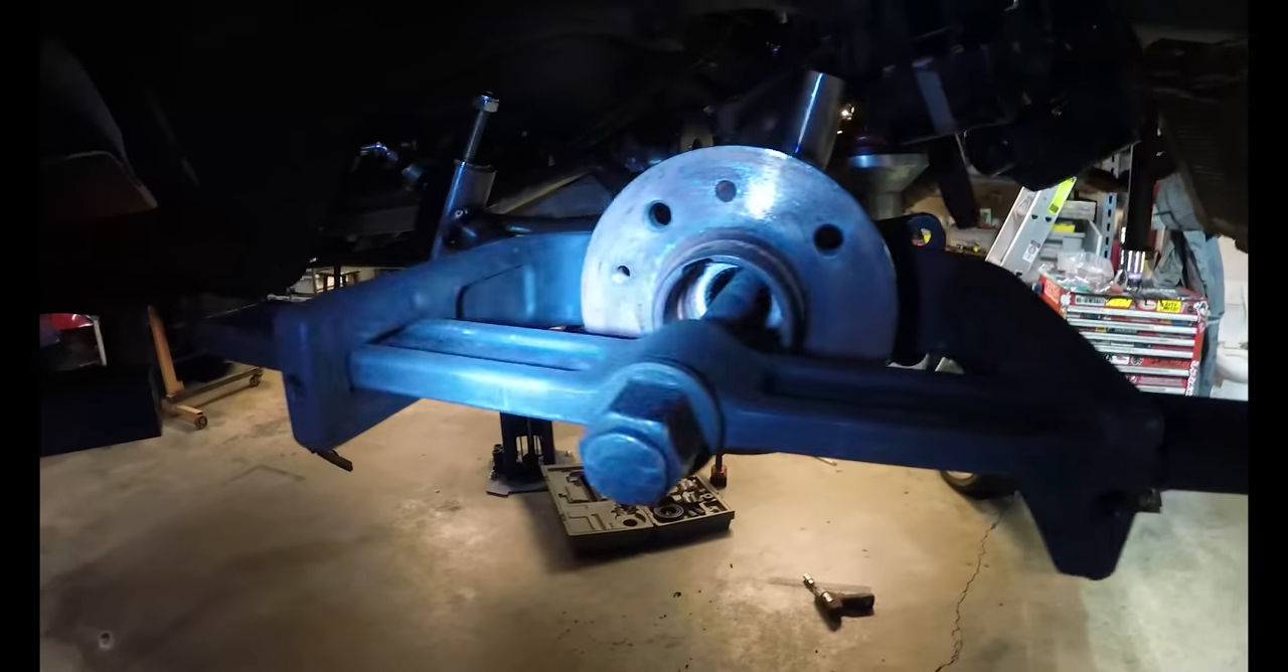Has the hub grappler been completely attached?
Yes.